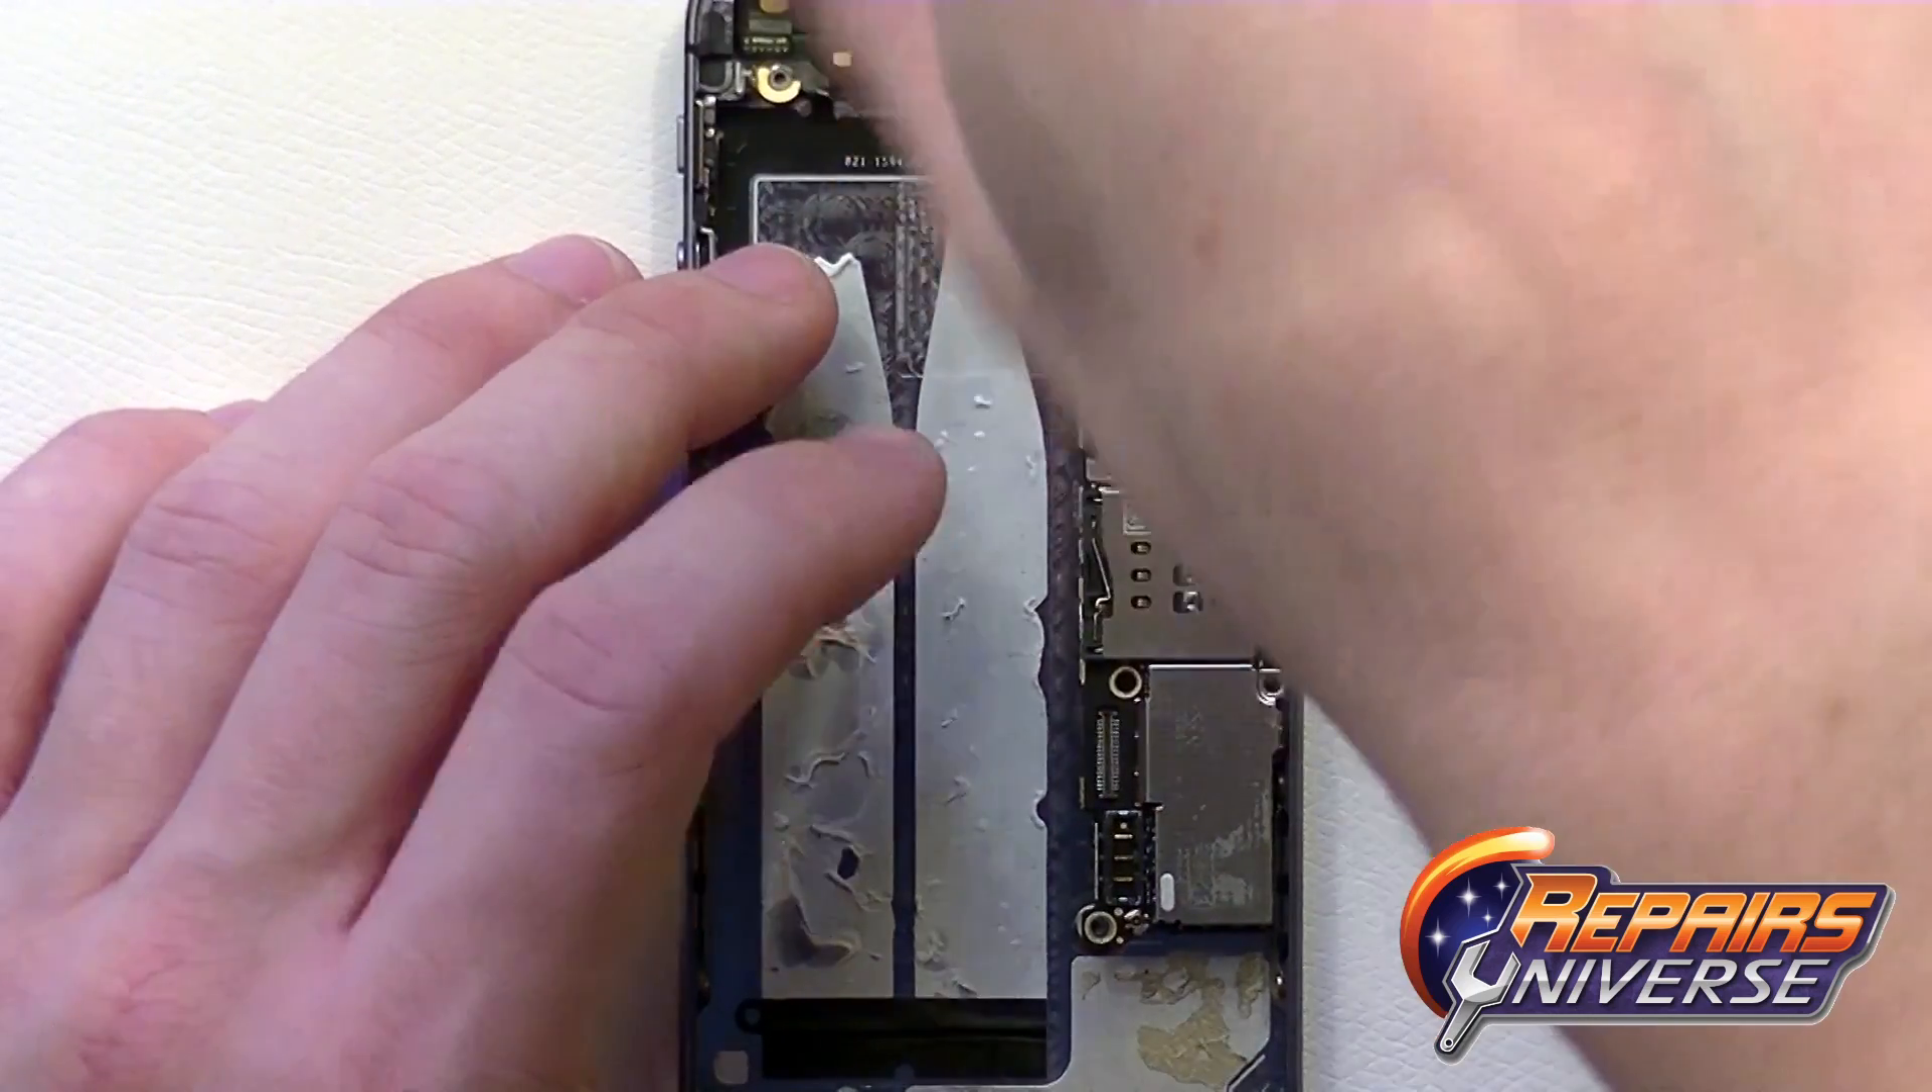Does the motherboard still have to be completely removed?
Yes.